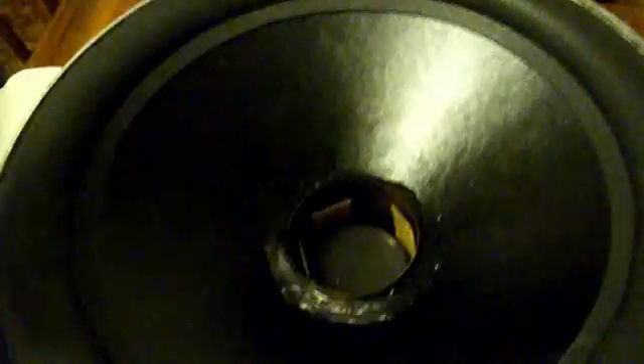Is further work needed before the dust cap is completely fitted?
Yes.